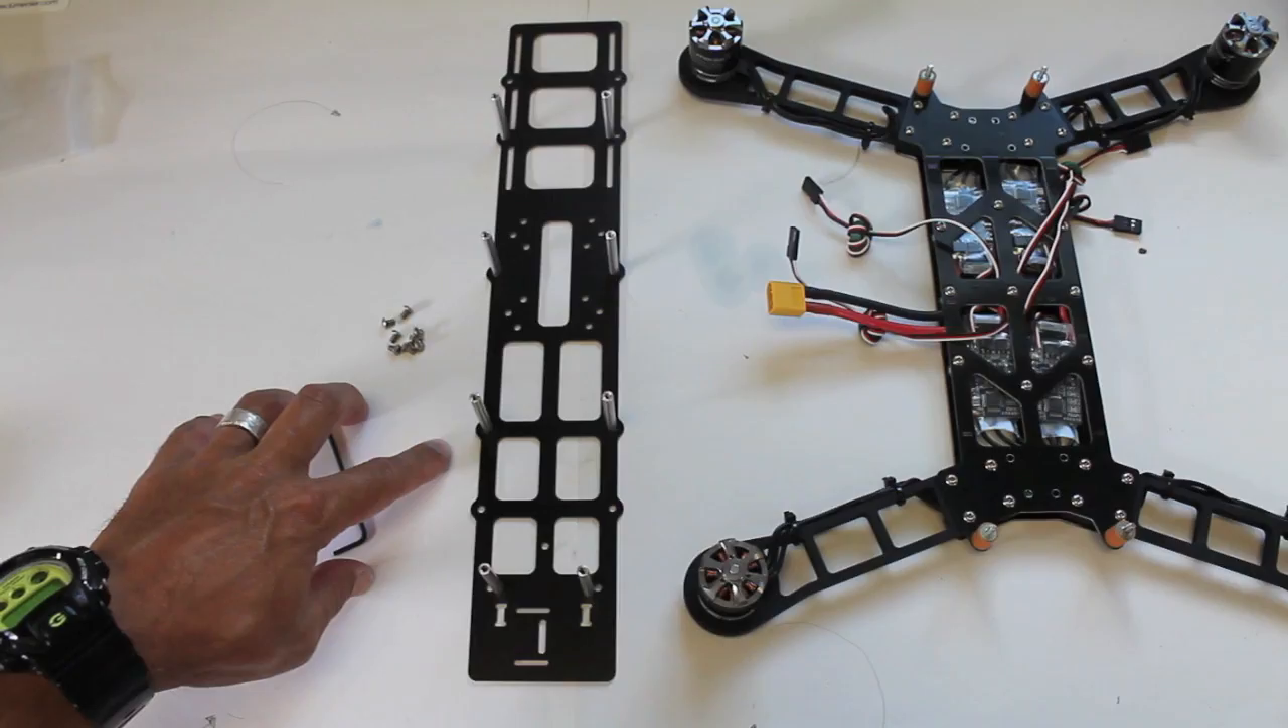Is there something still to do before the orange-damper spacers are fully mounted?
No.